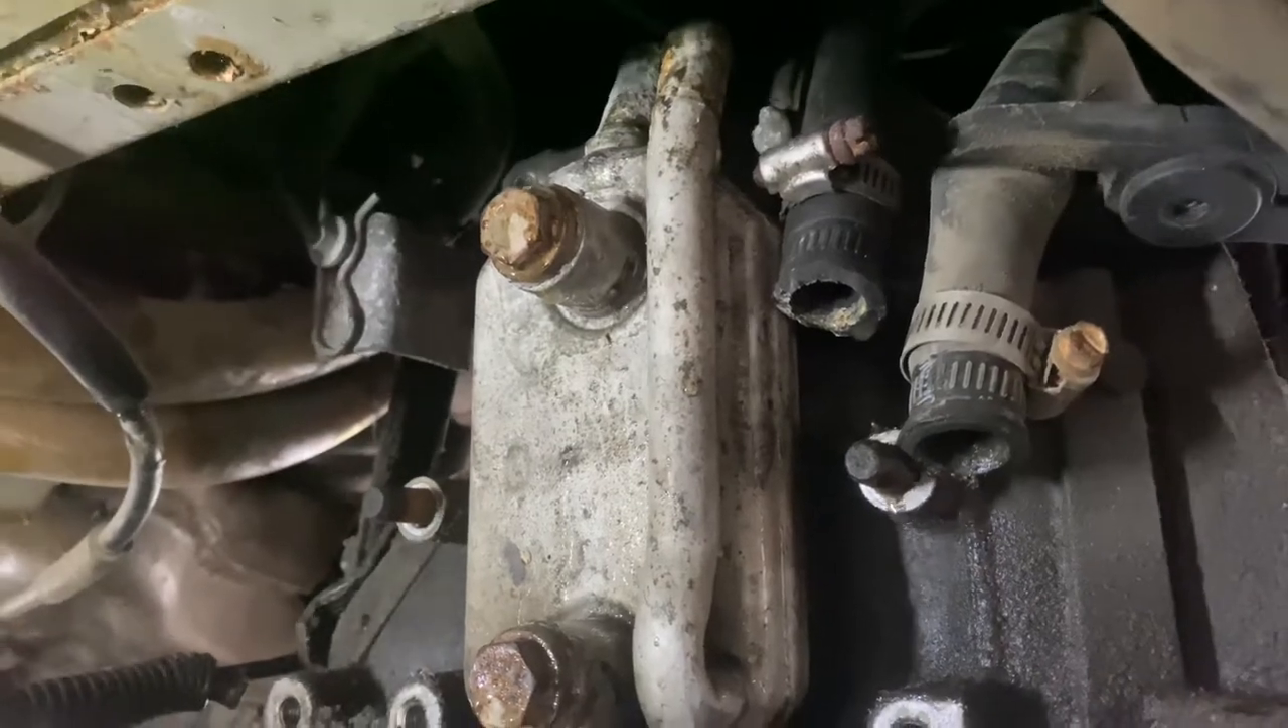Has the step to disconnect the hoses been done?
Yes.